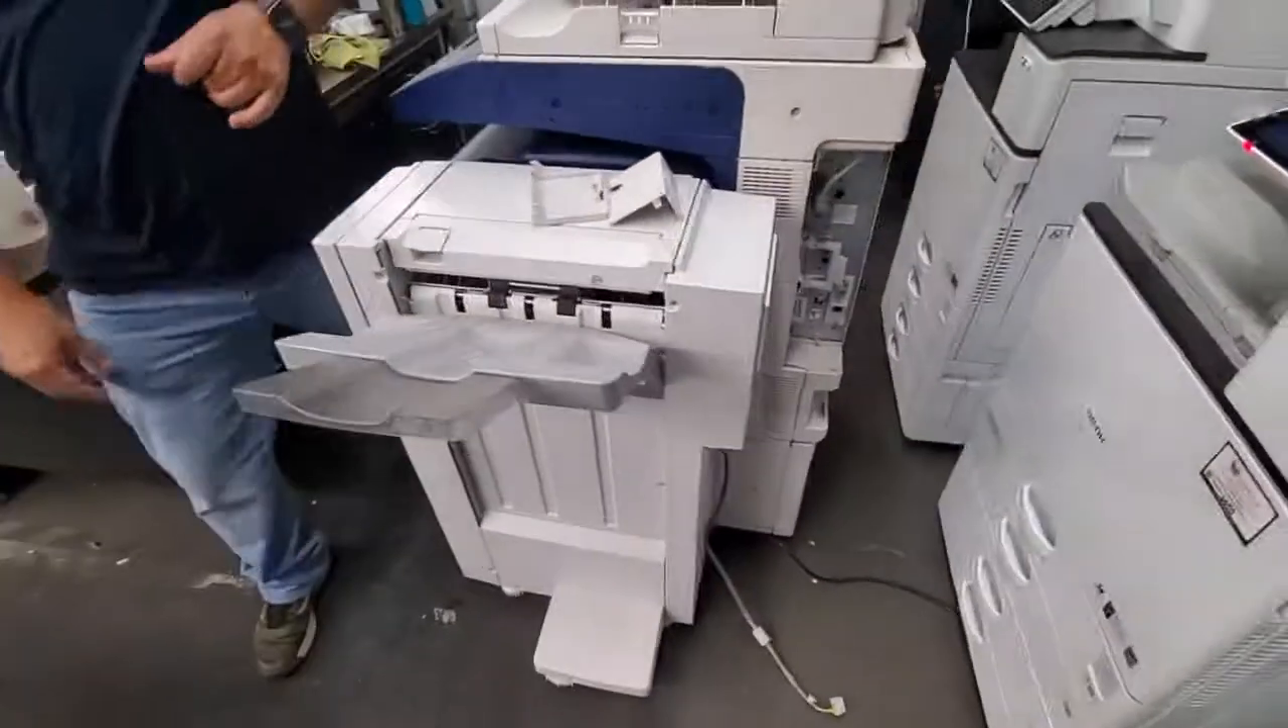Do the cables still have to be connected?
Yes.